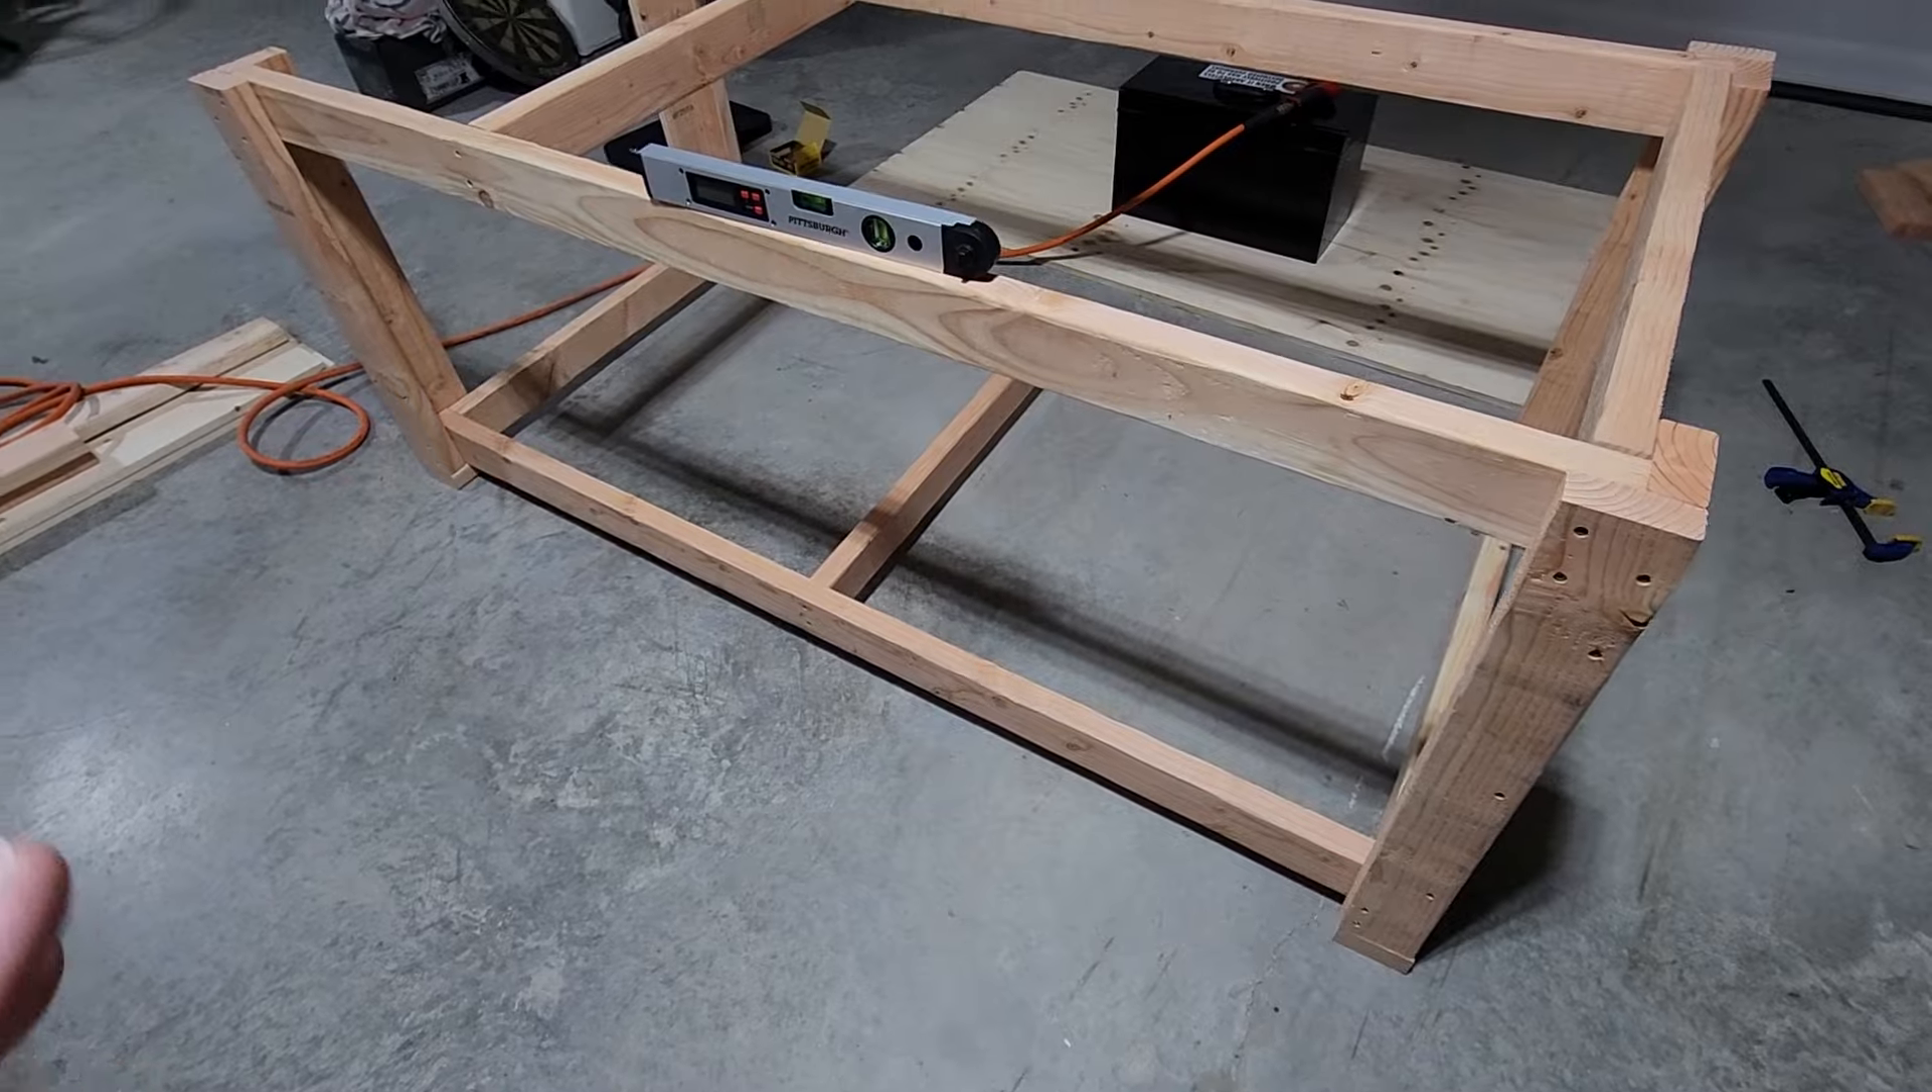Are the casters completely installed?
No.